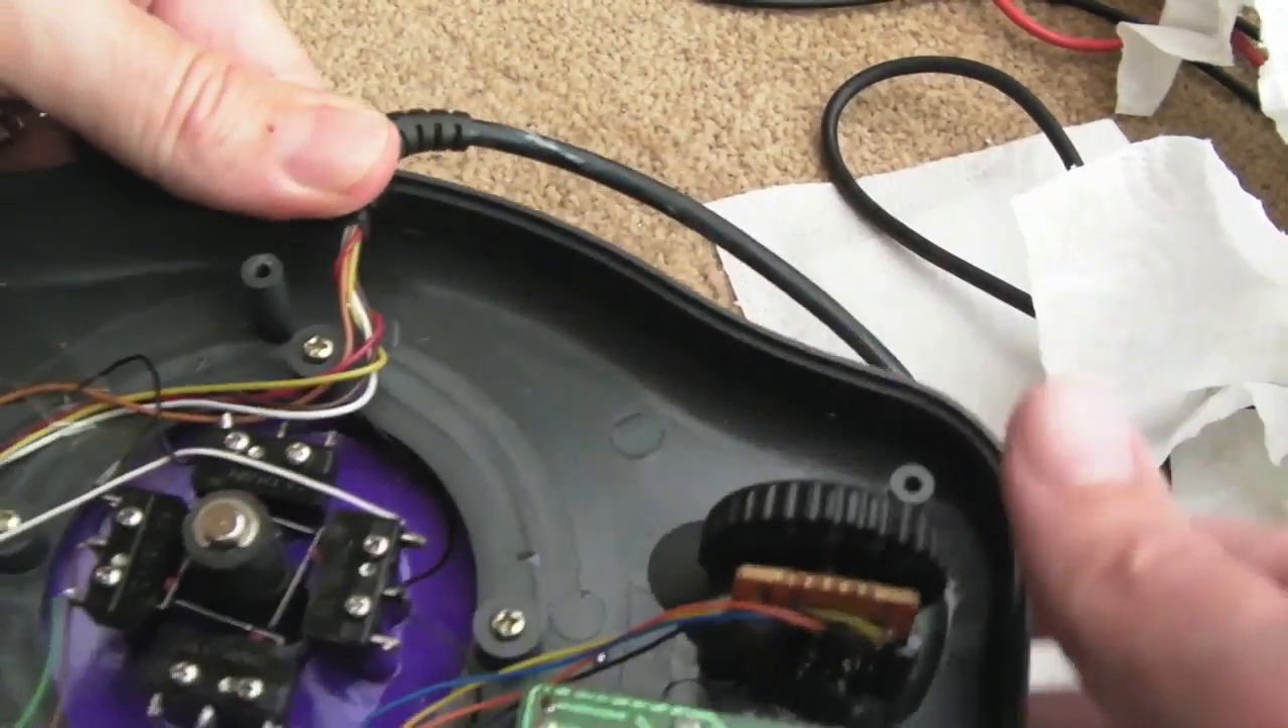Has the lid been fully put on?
No.